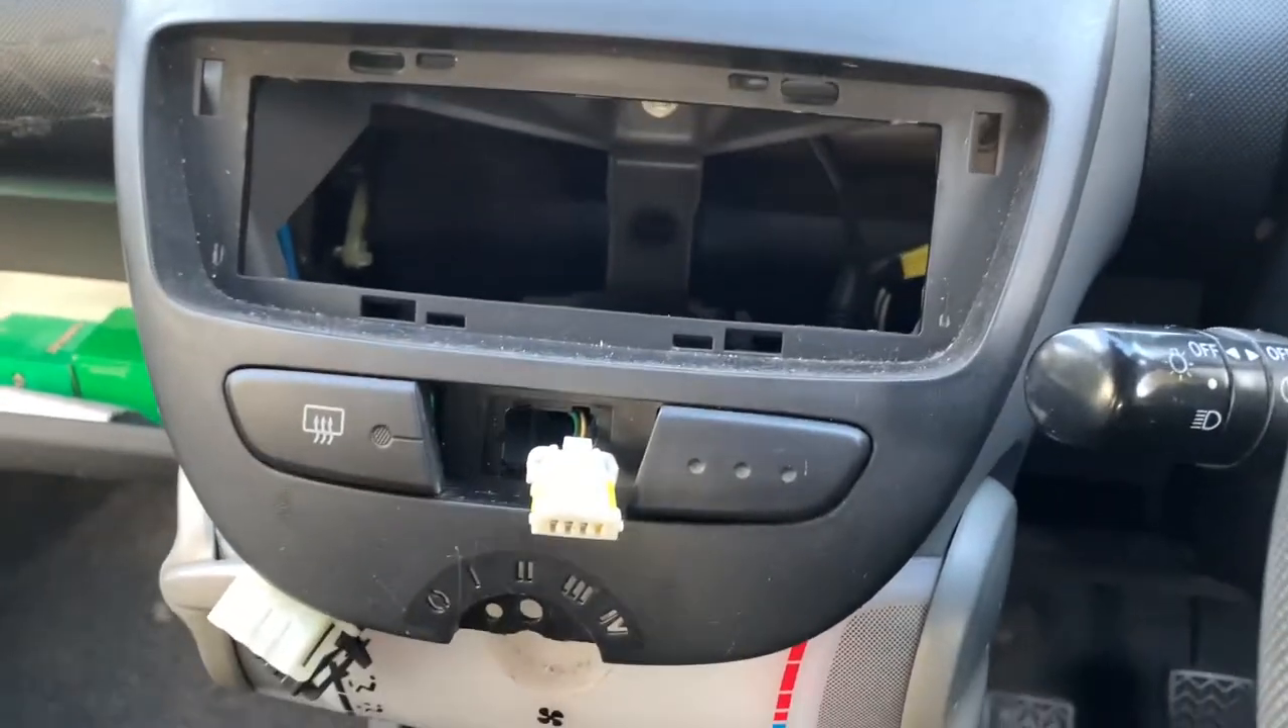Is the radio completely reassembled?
No.